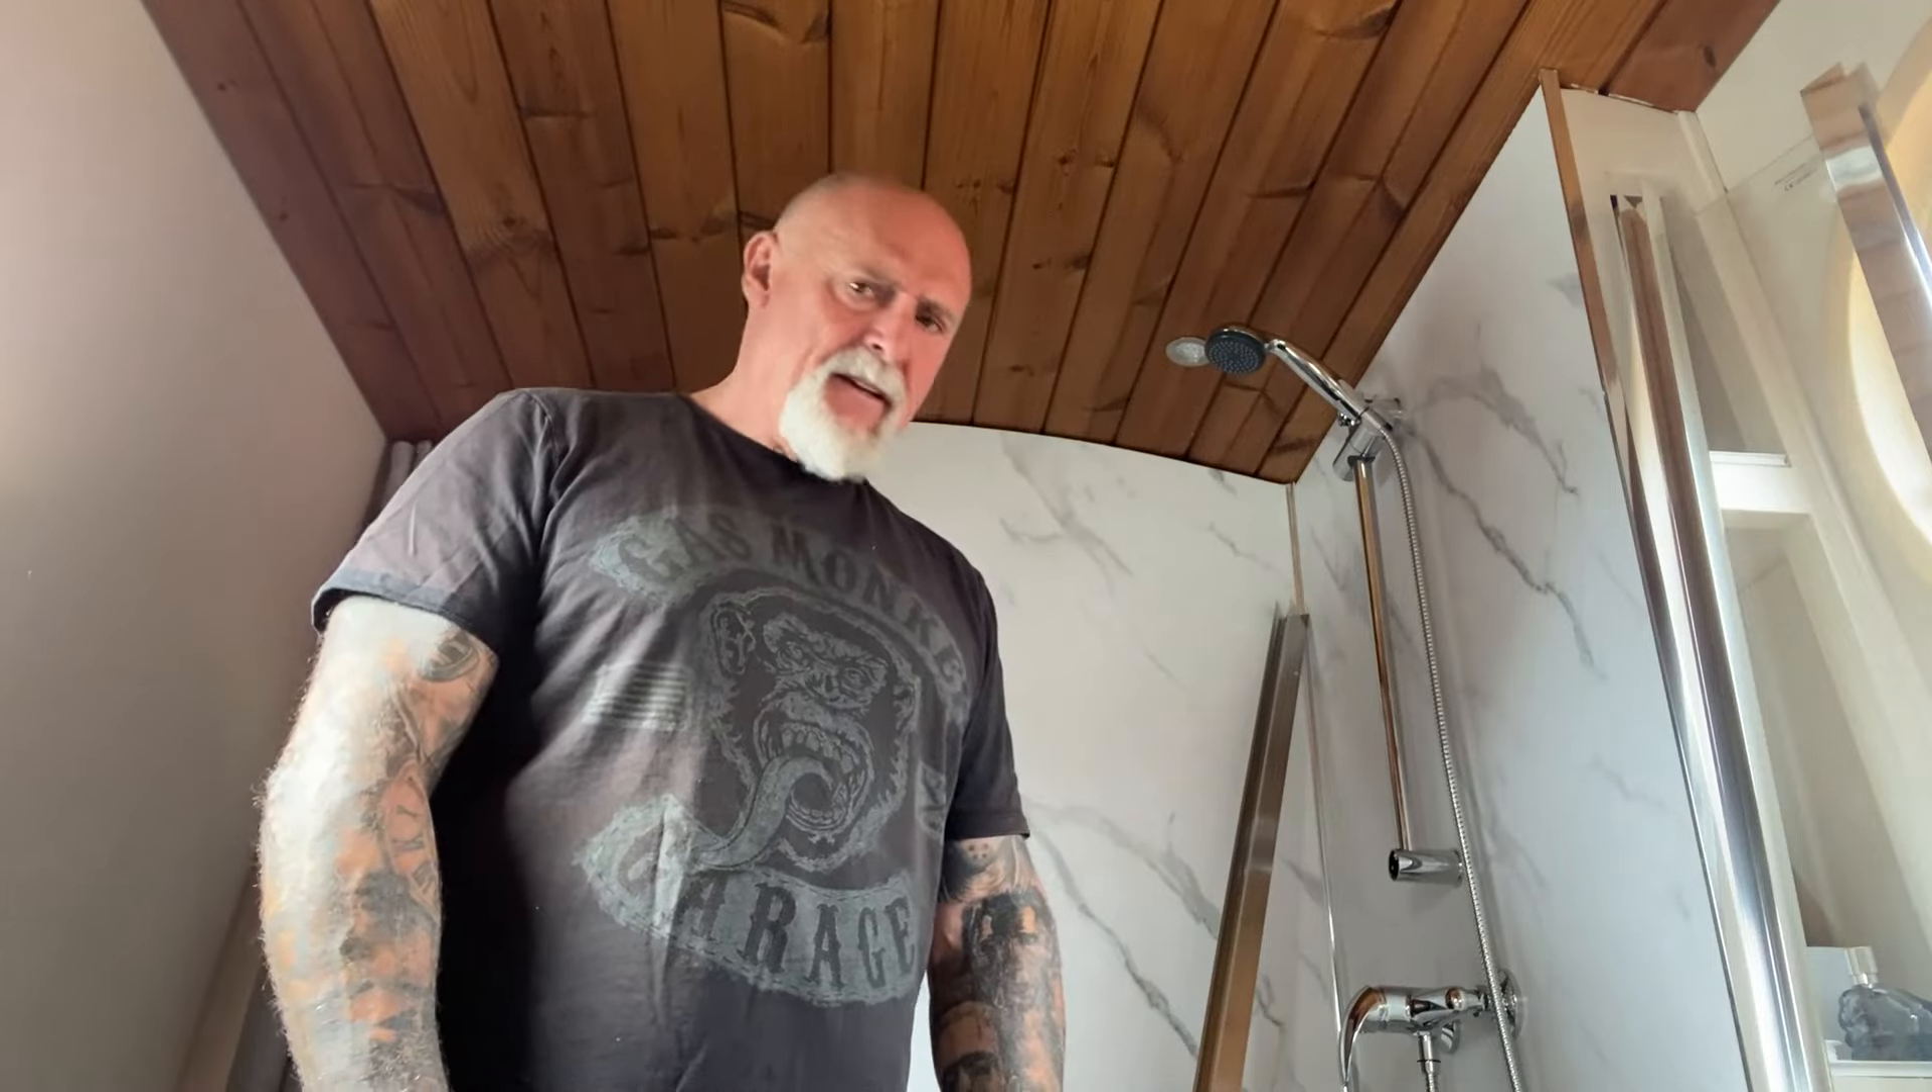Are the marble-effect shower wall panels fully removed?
No.